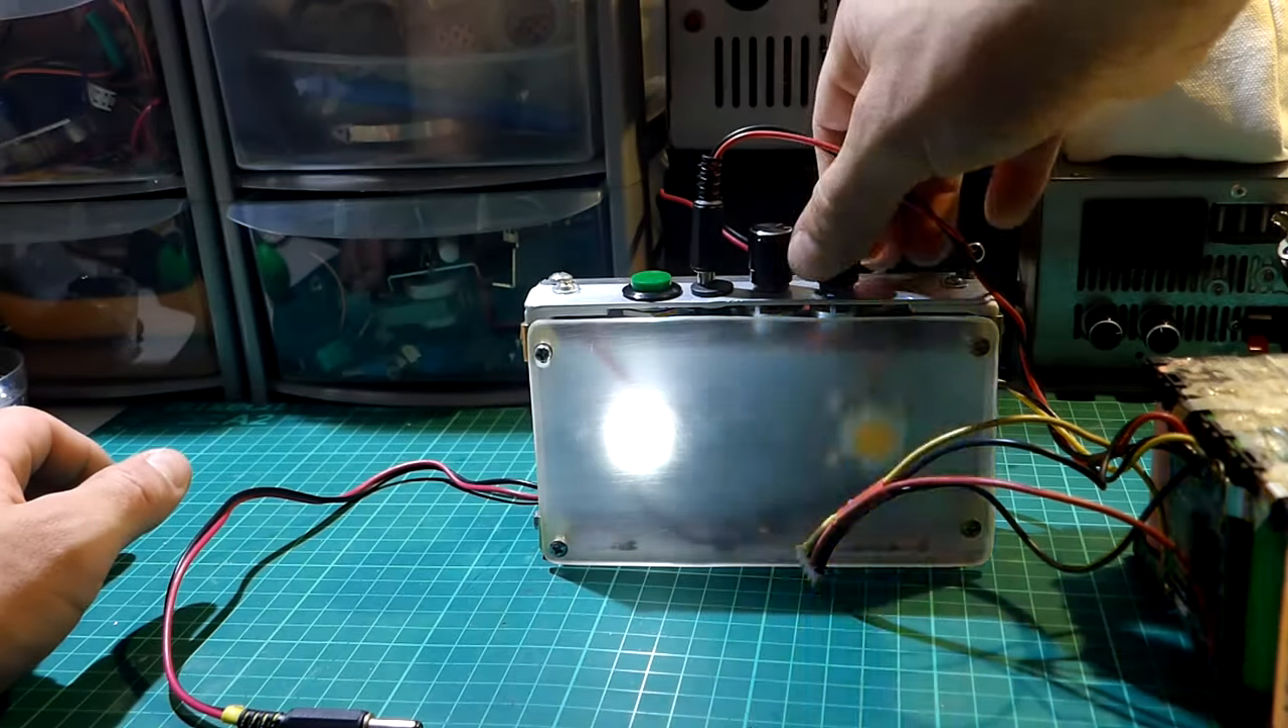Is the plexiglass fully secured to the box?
Yes.